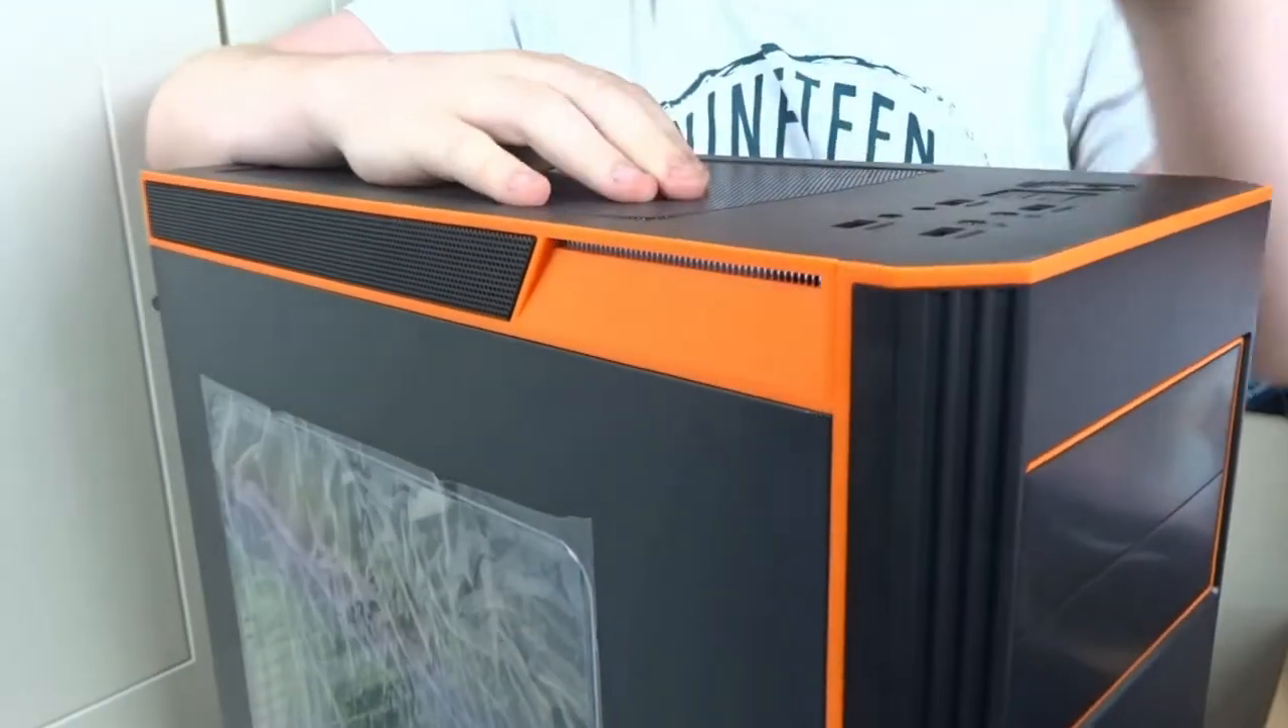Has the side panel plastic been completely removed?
No.